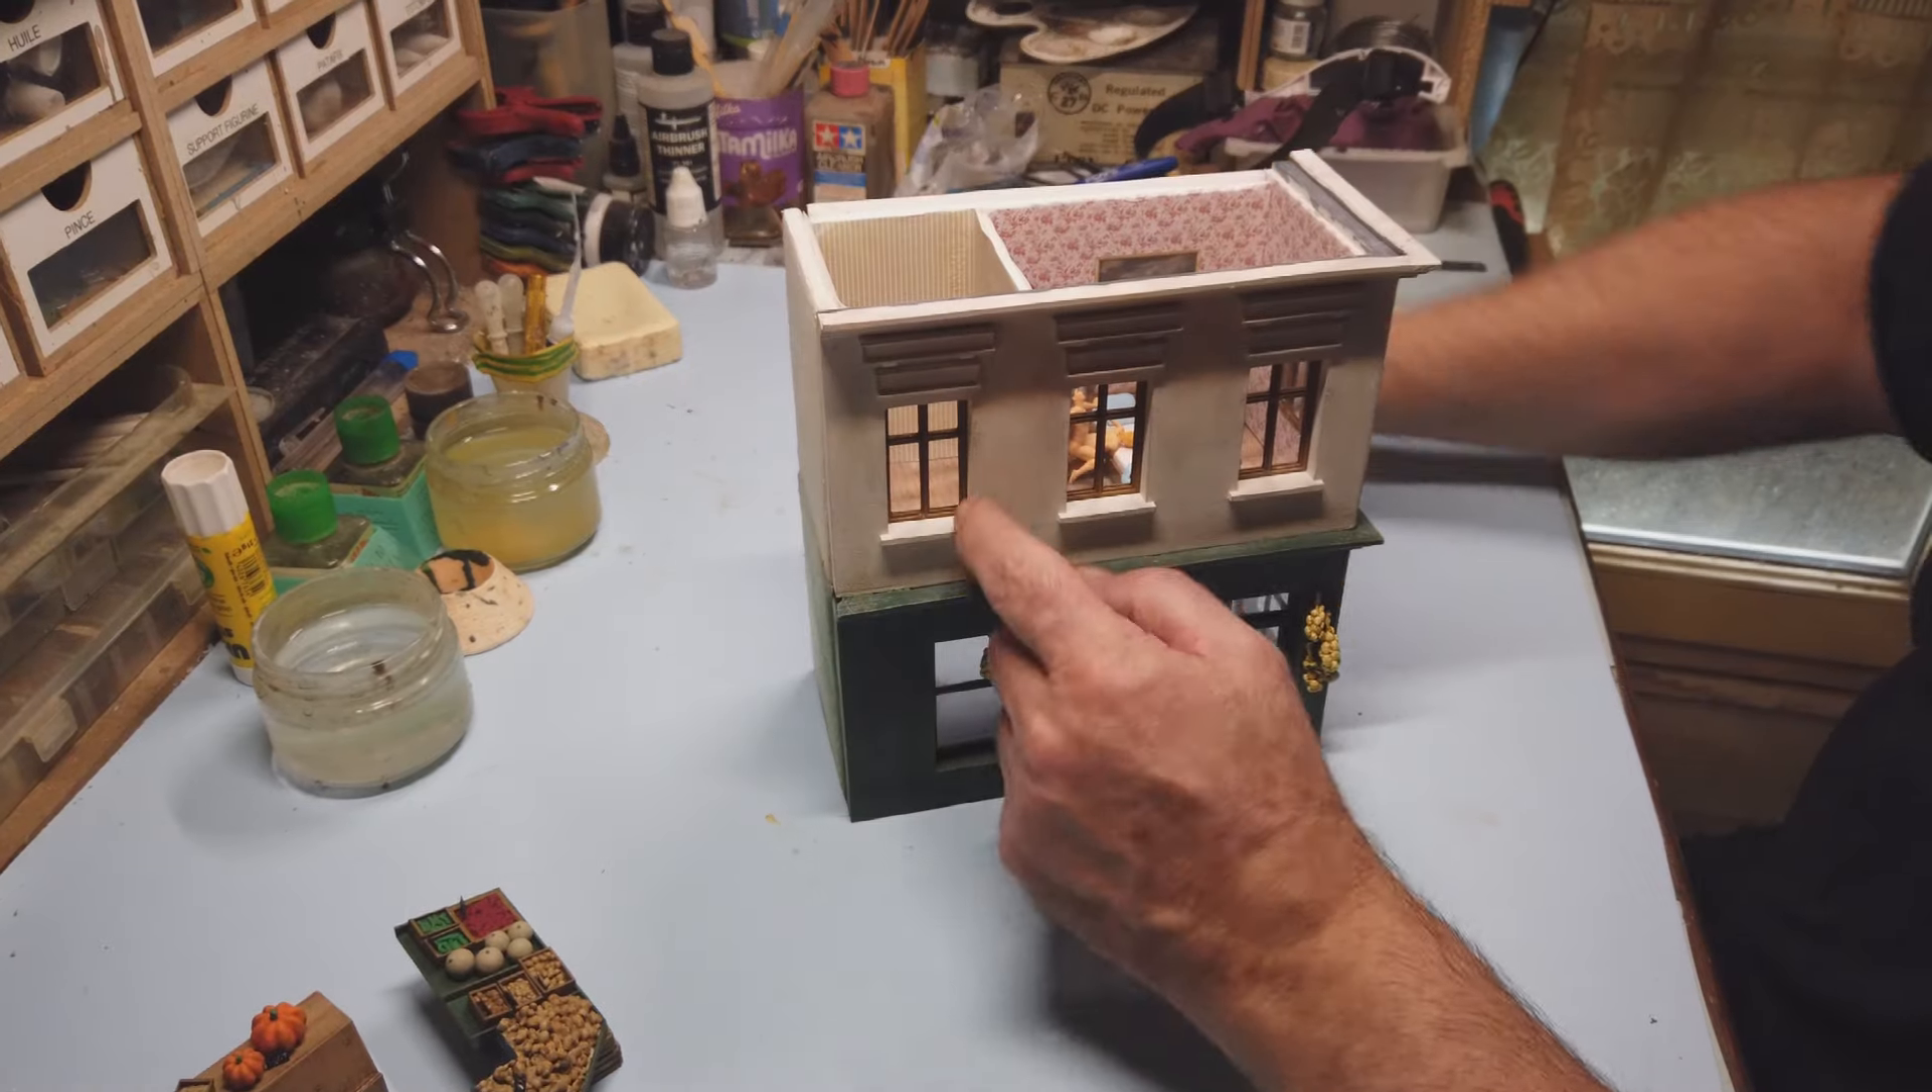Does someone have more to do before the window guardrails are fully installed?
Yes.